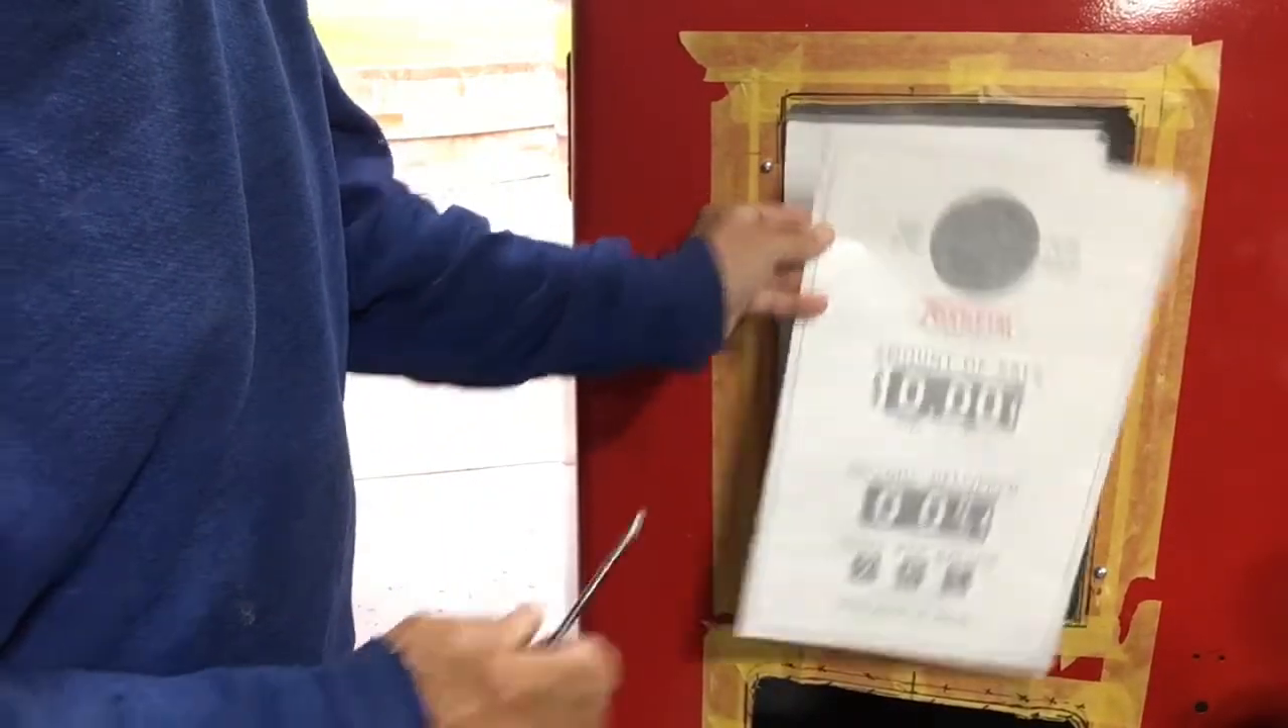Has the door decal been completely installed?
No.